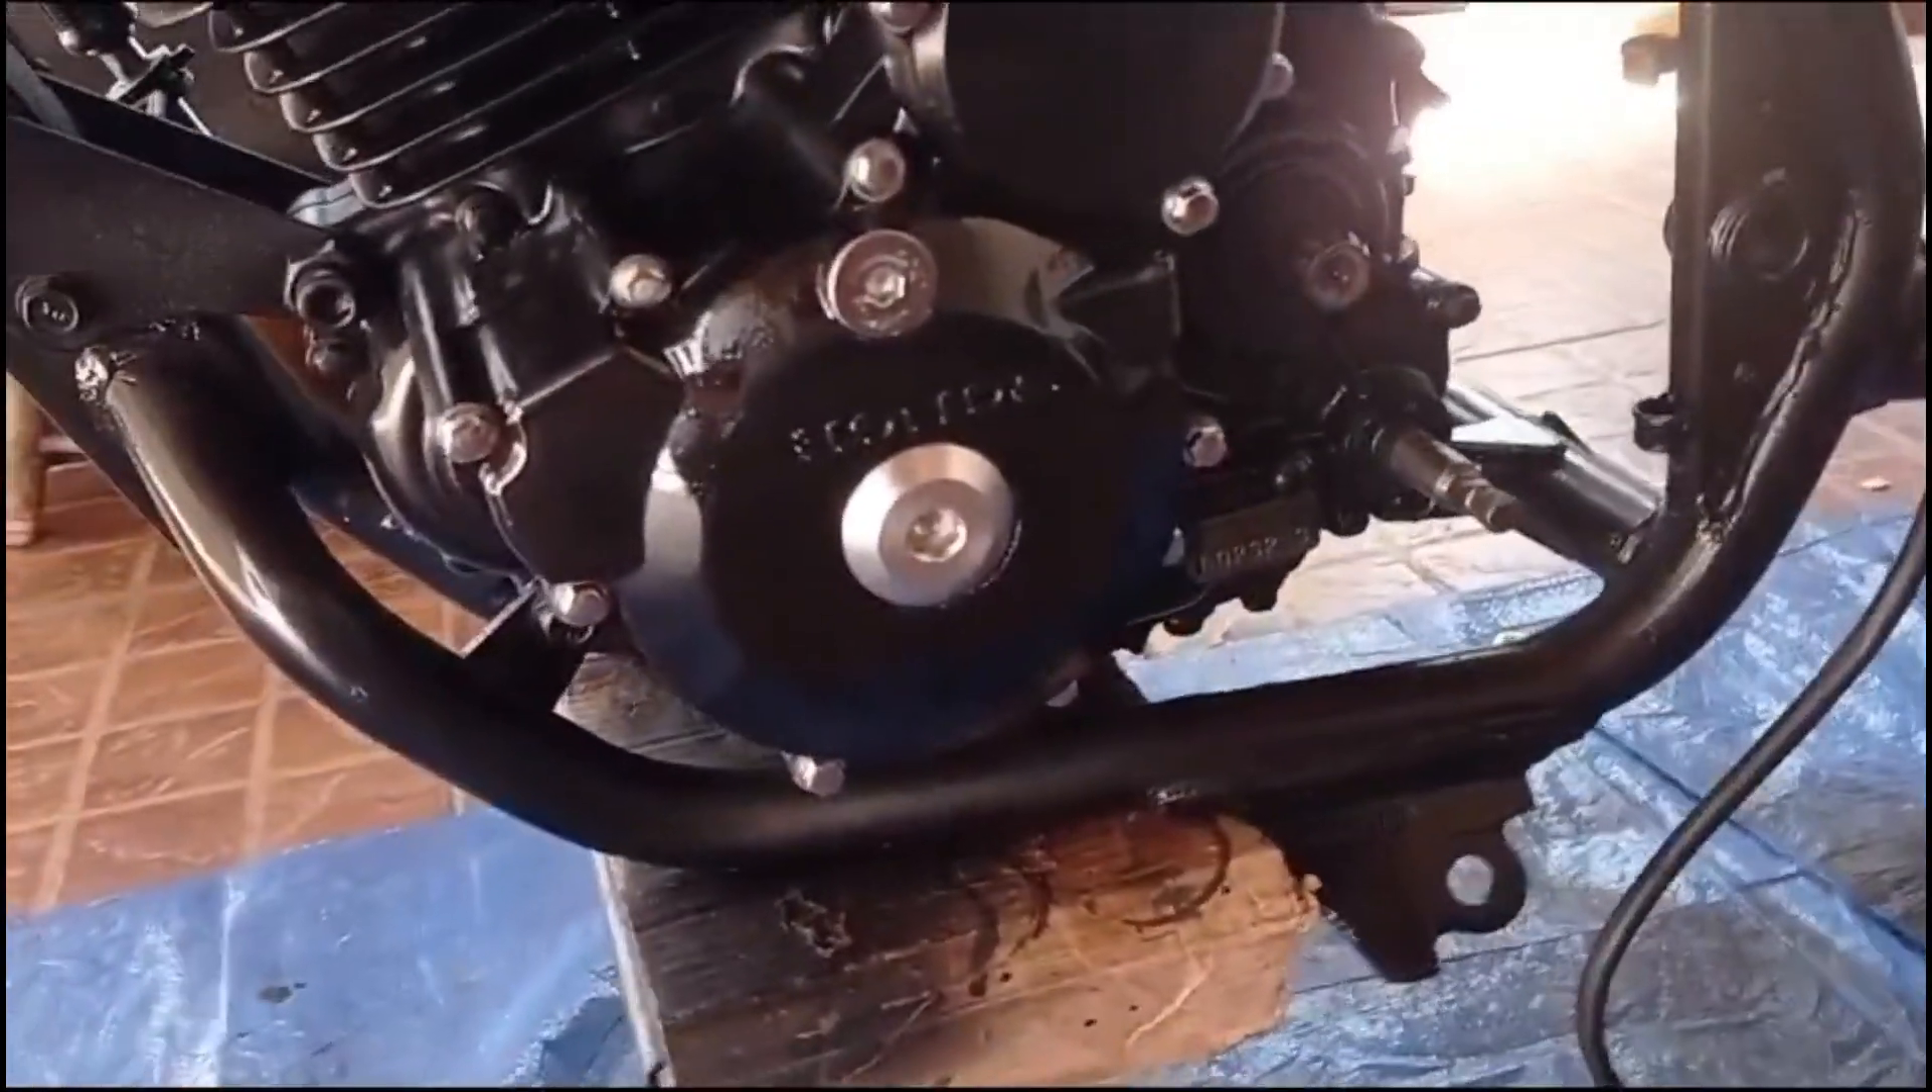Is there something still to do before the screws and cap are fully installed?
No.